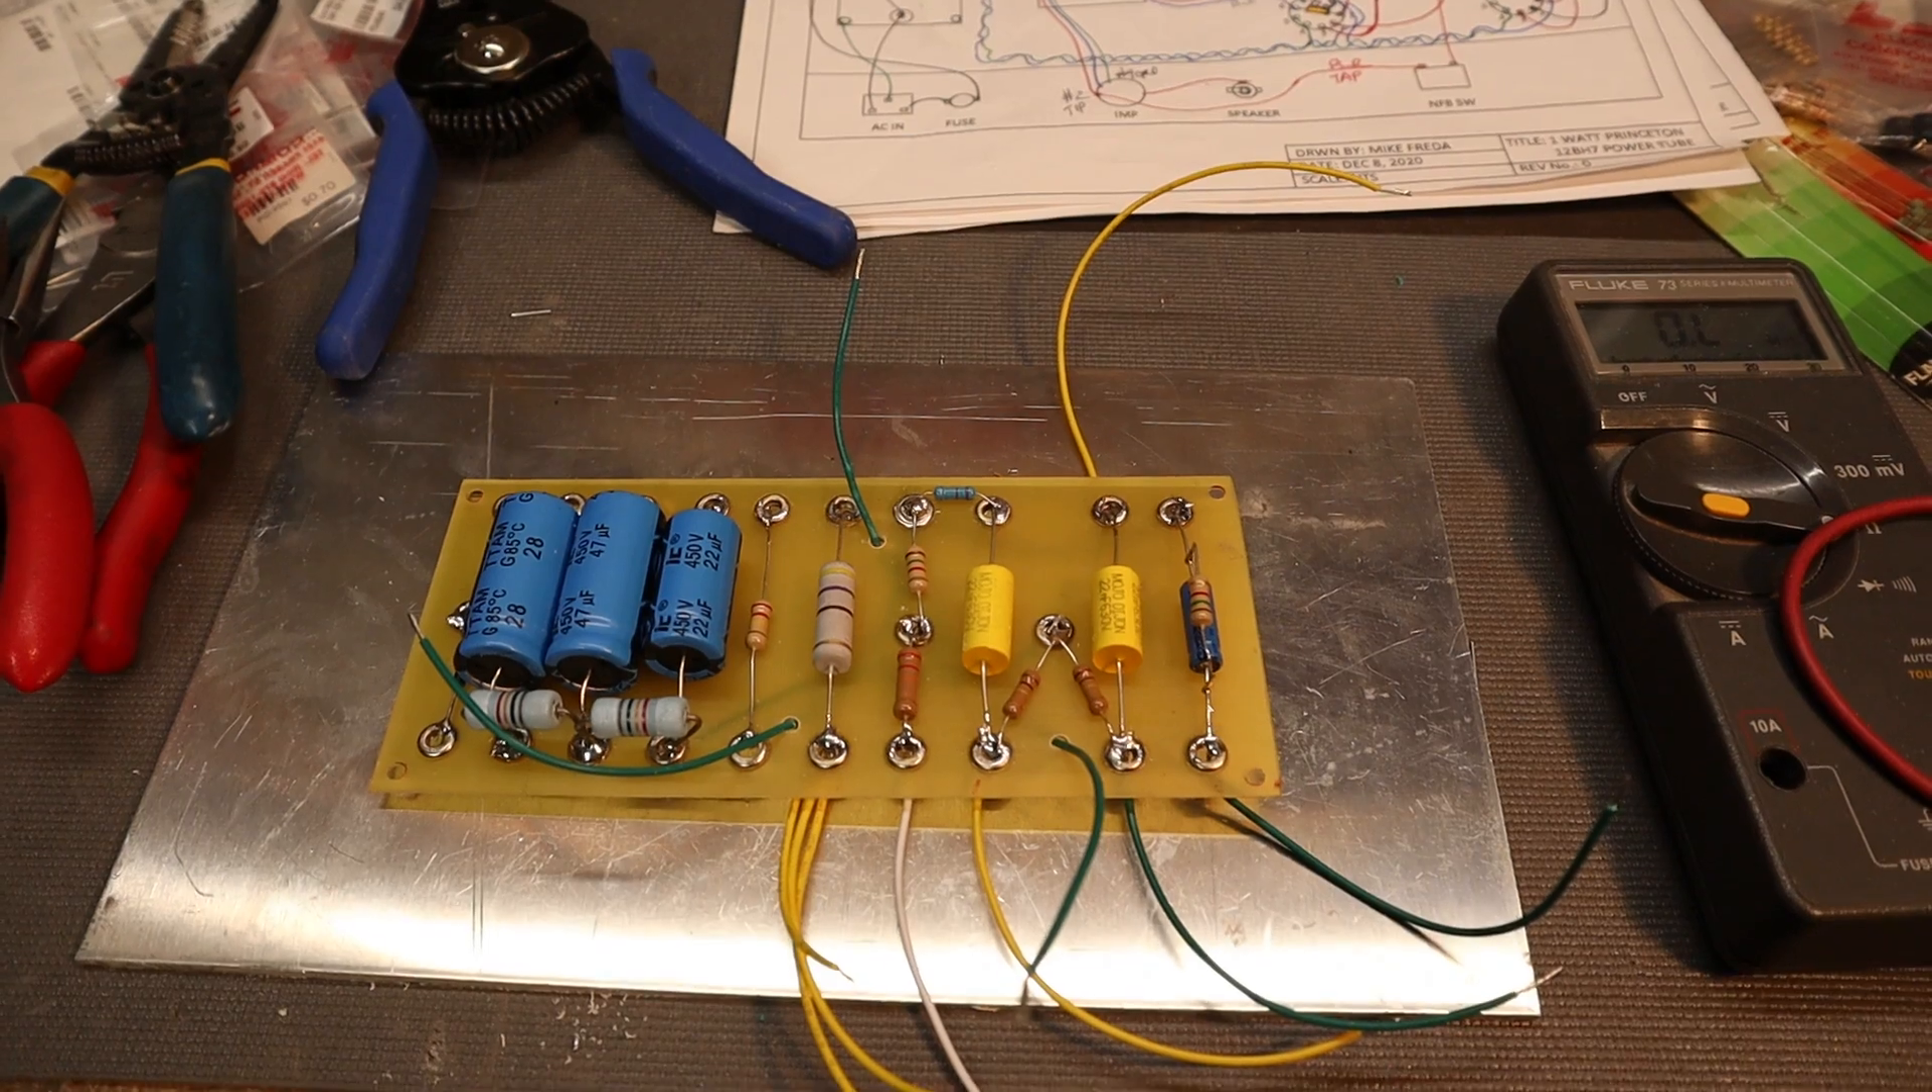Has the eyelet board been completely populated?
Yes.